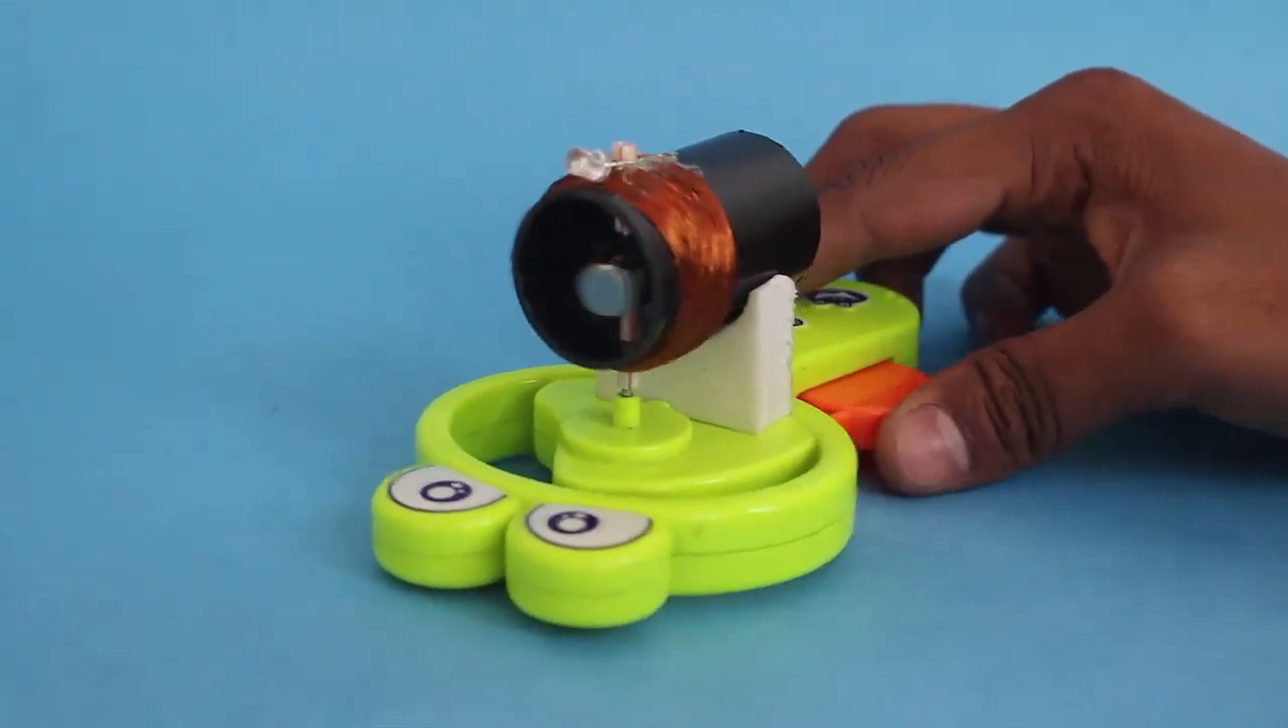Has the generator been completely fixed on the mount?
Yes.